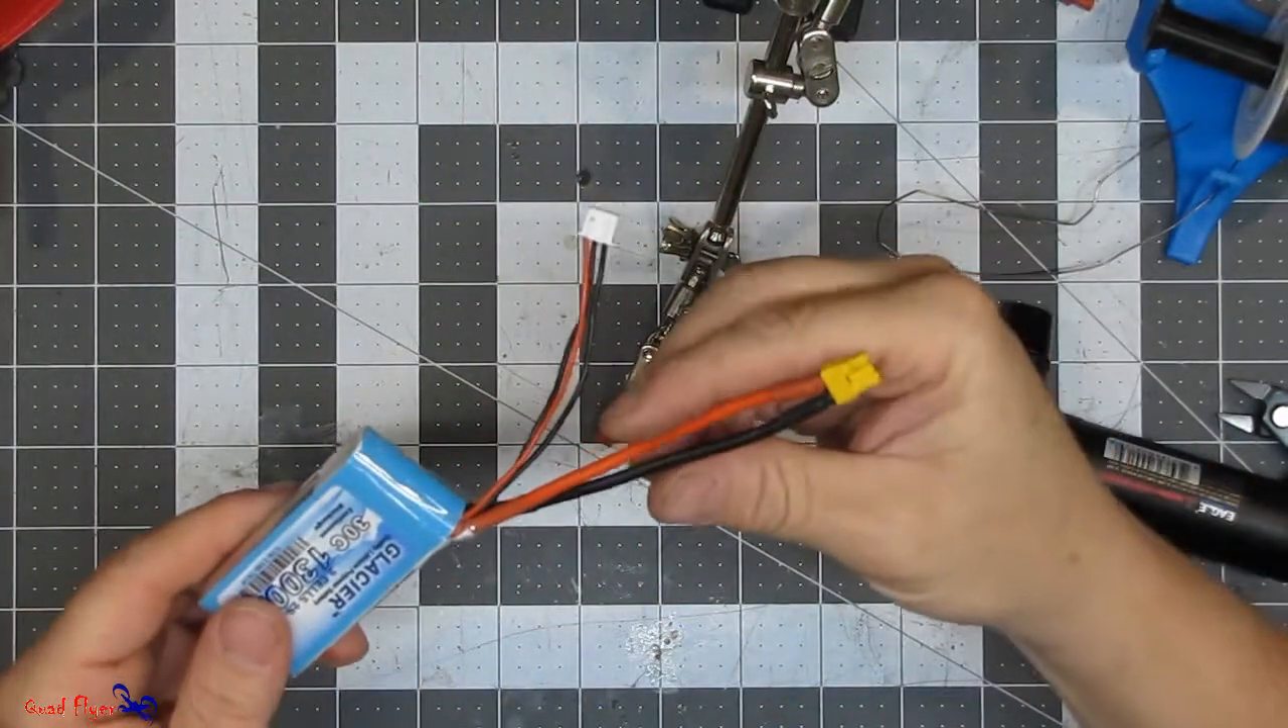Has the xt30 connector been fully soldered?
Yes.